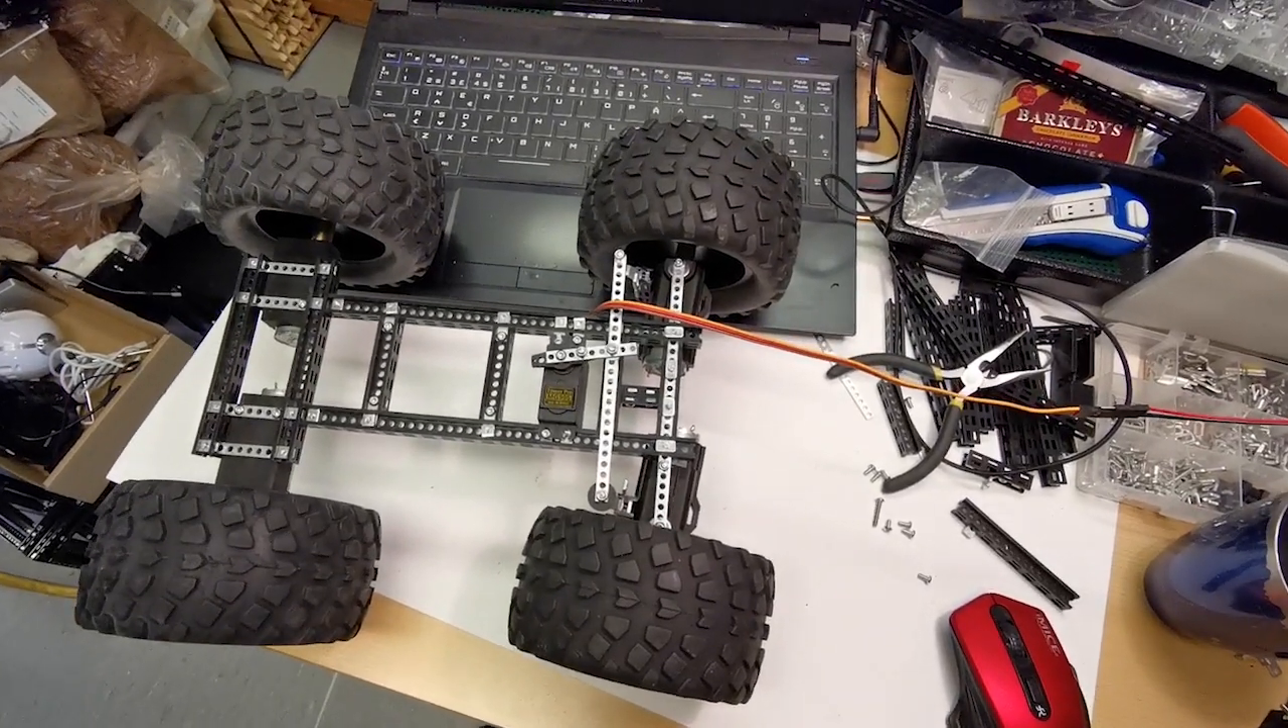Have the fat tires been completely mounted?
Yes.